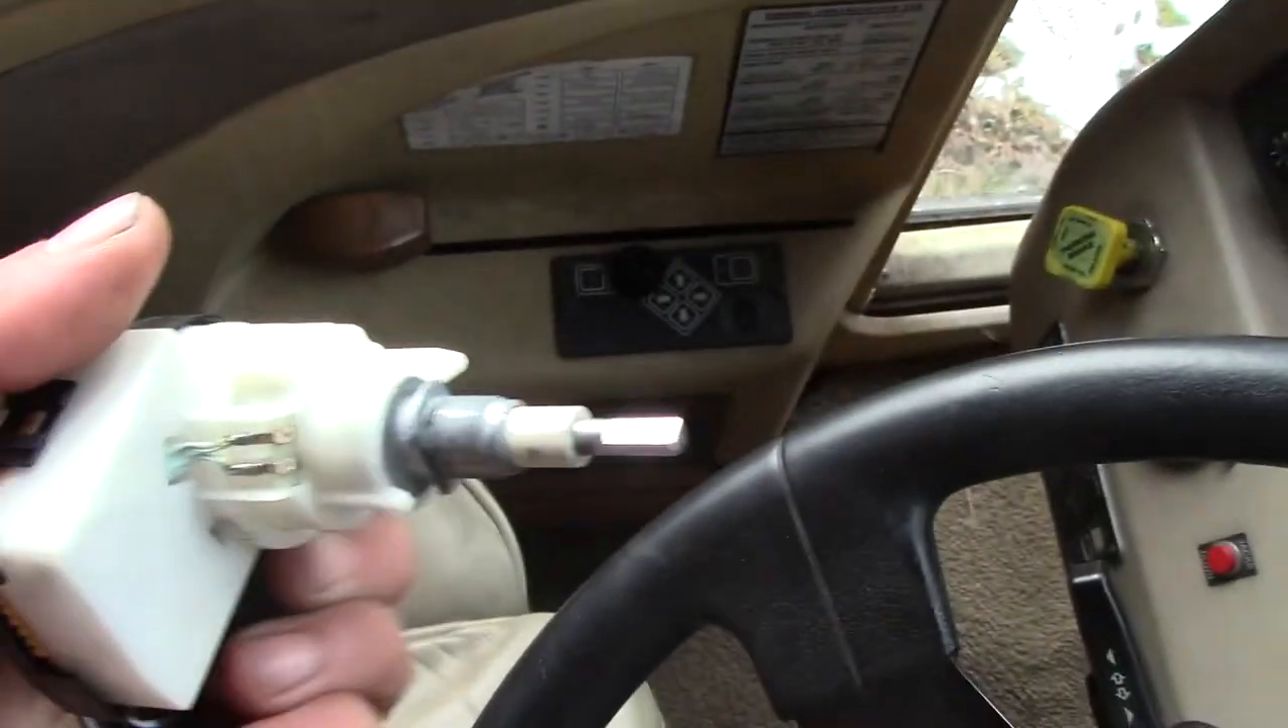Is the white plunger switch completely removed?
Yes.